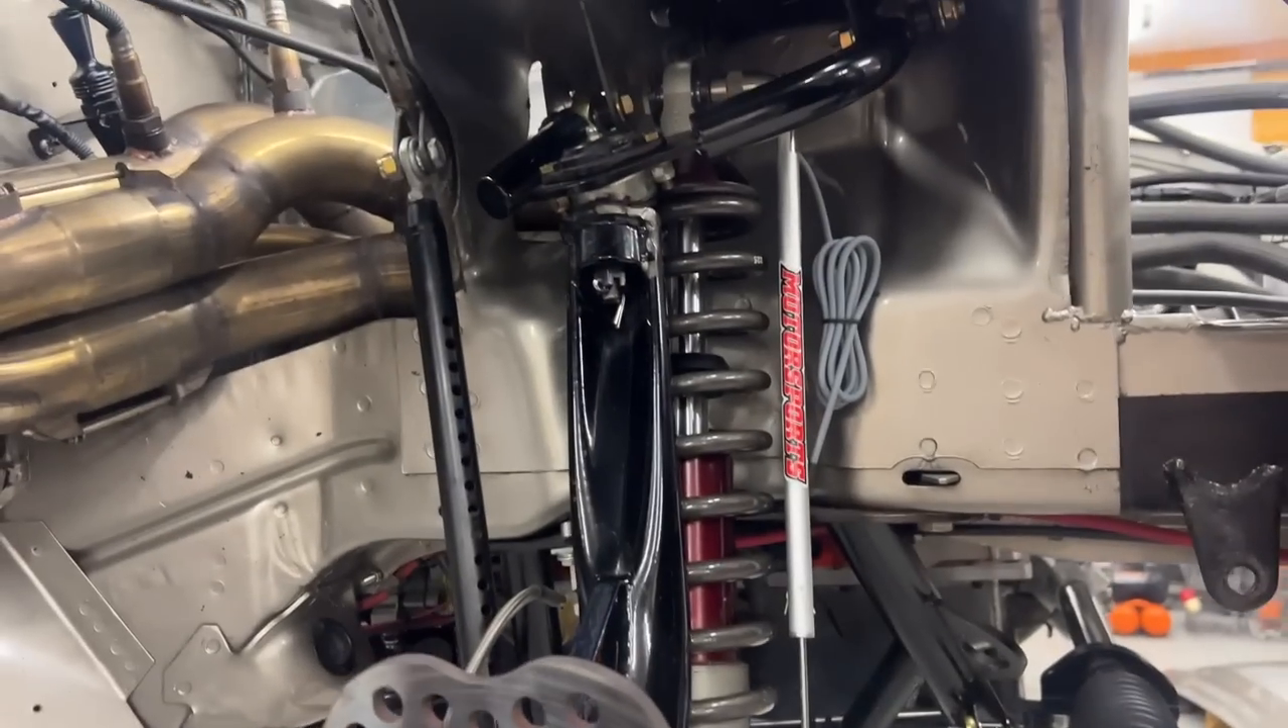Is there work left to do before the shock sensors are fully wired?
Yes.